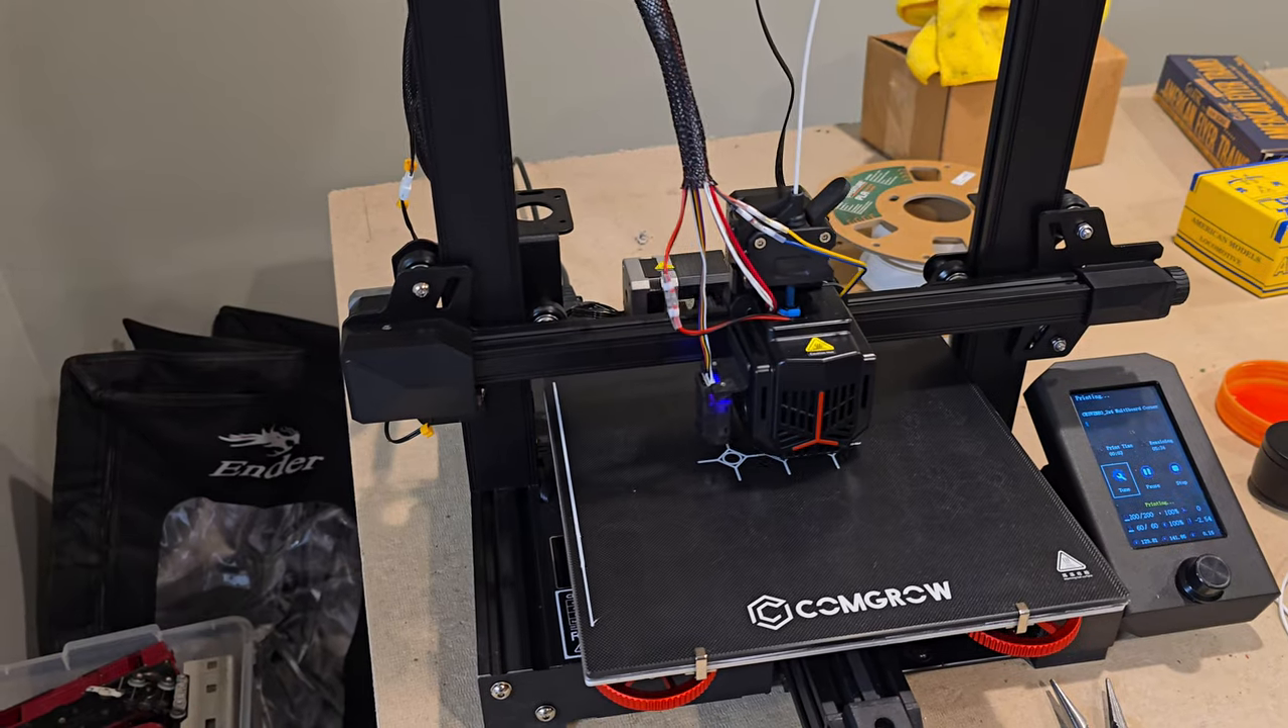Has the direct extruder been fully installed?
Yes.